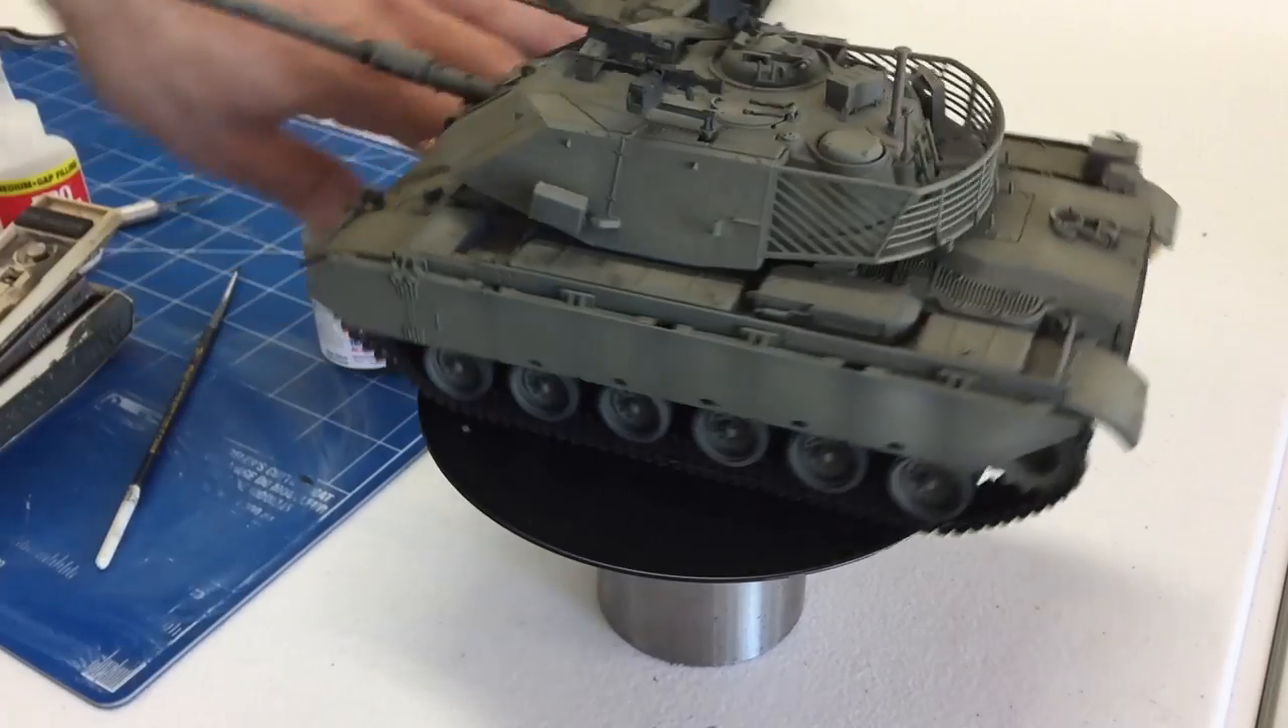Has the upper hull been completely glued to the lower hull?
Yes.